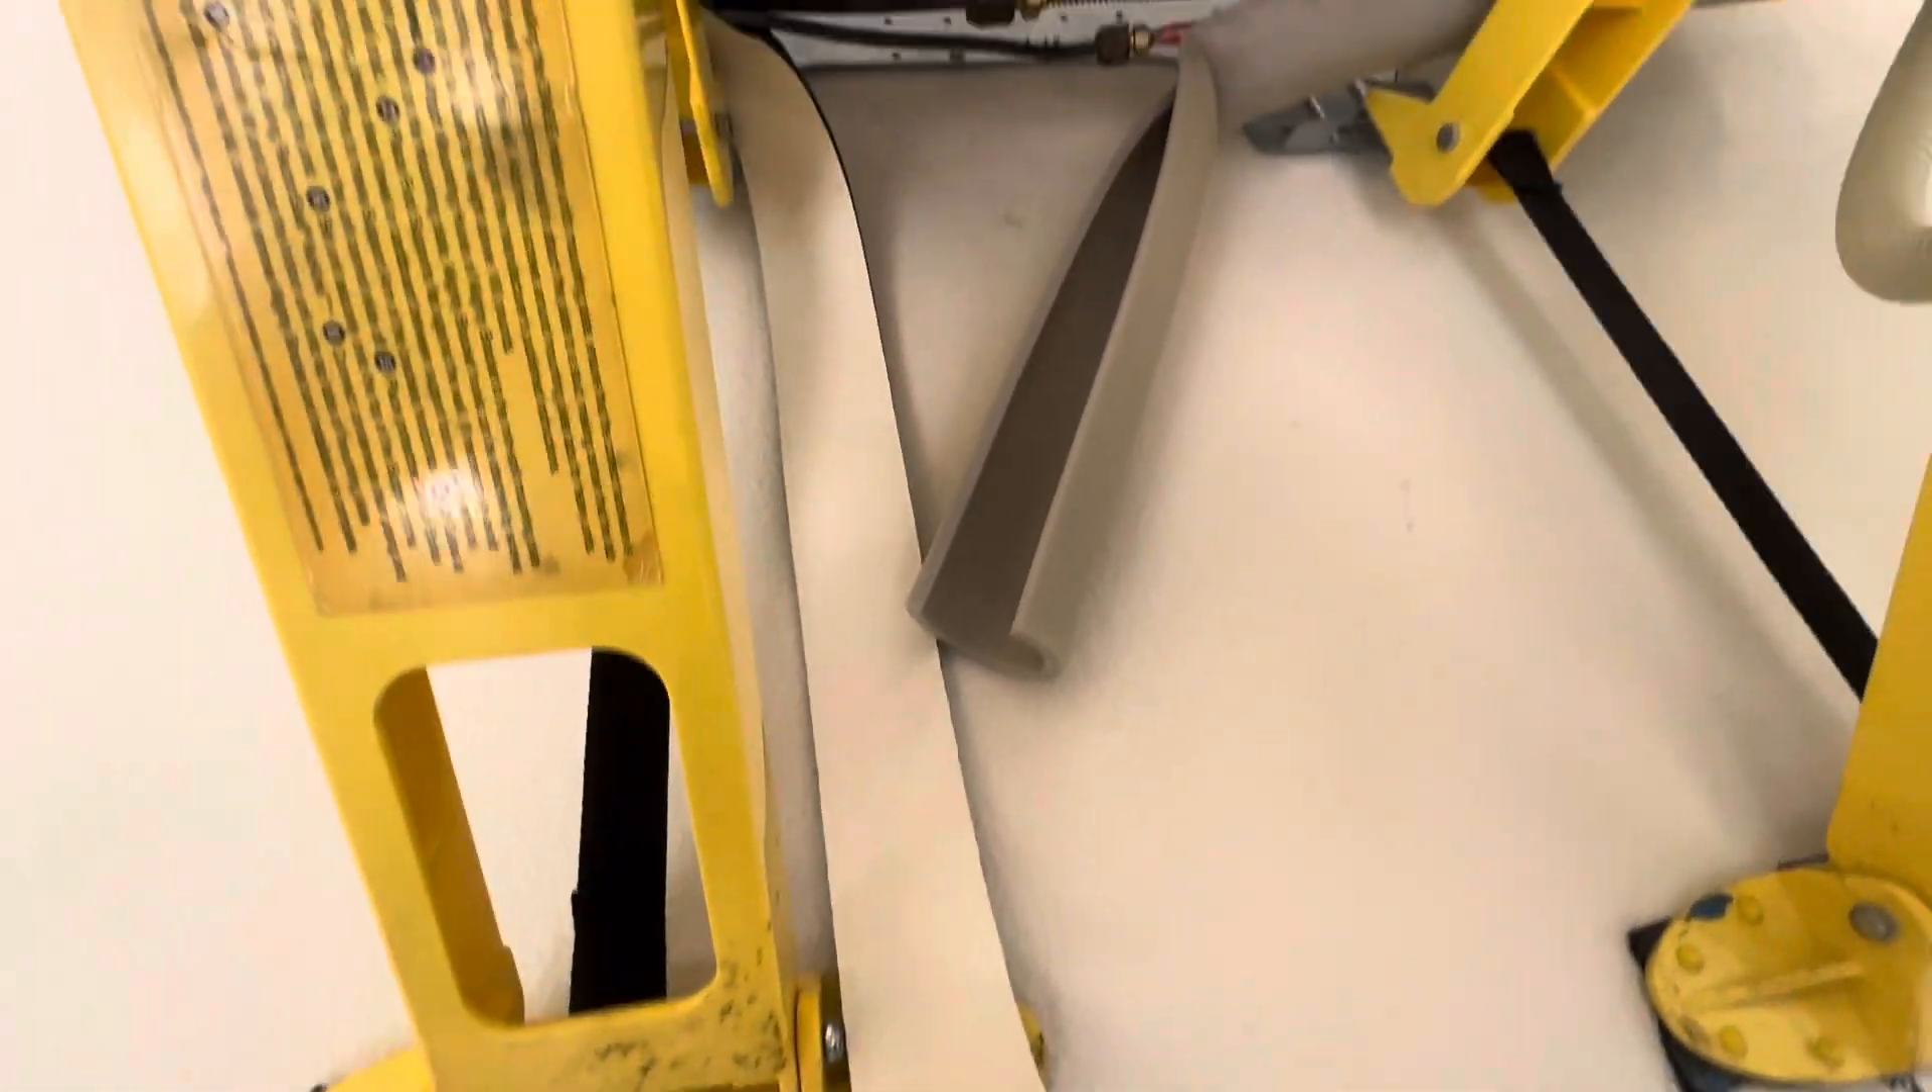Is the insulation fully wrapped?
No.